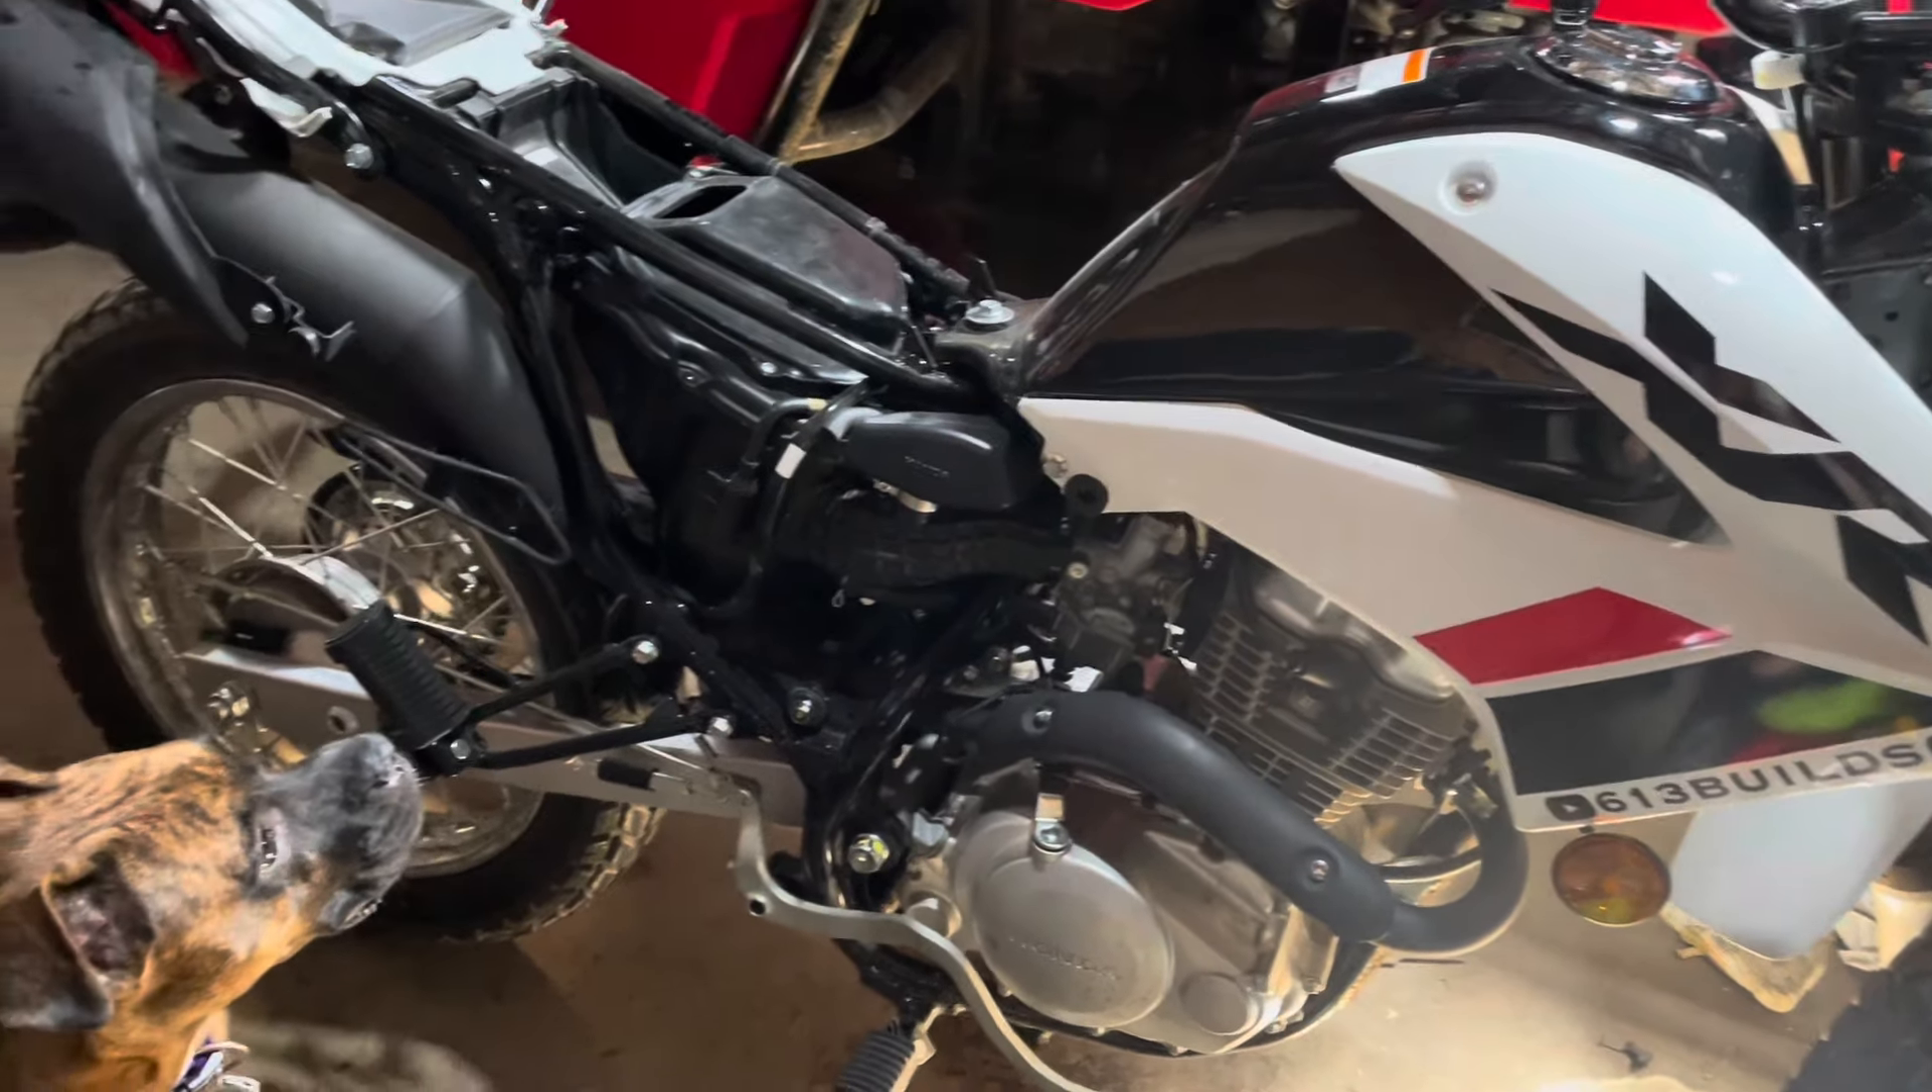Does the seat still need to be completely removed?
No.